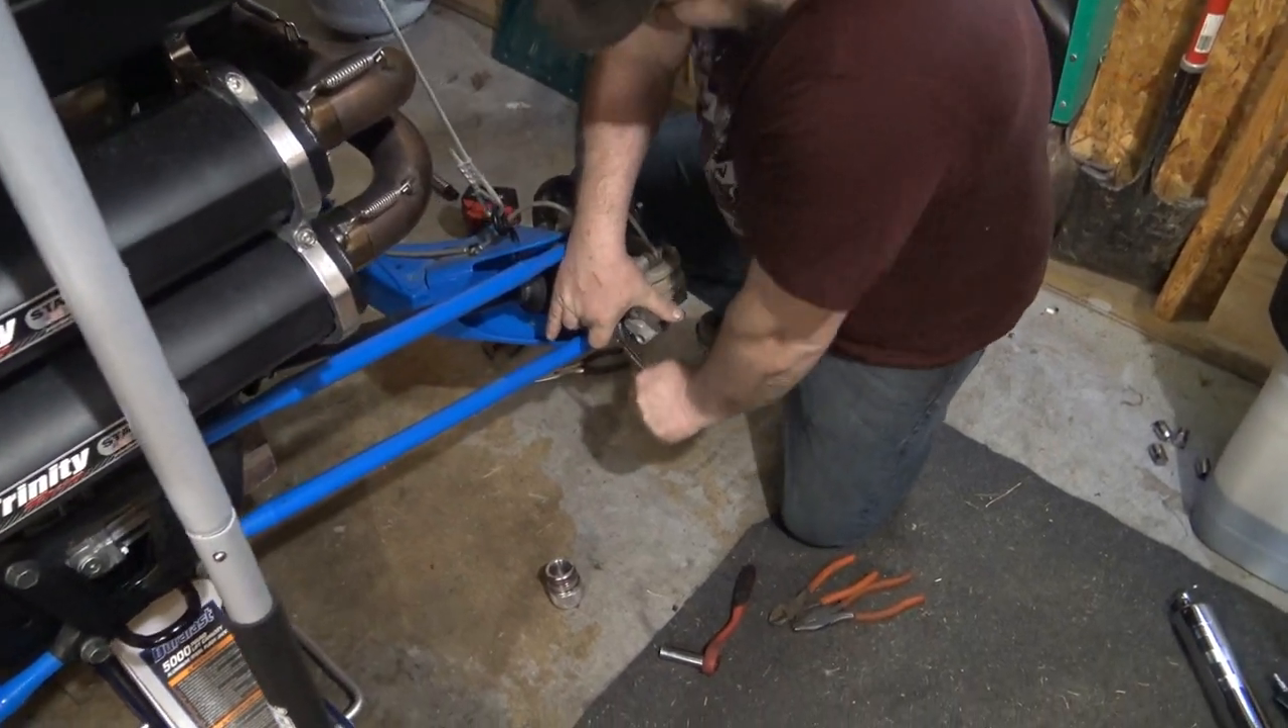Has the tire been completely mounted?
No.